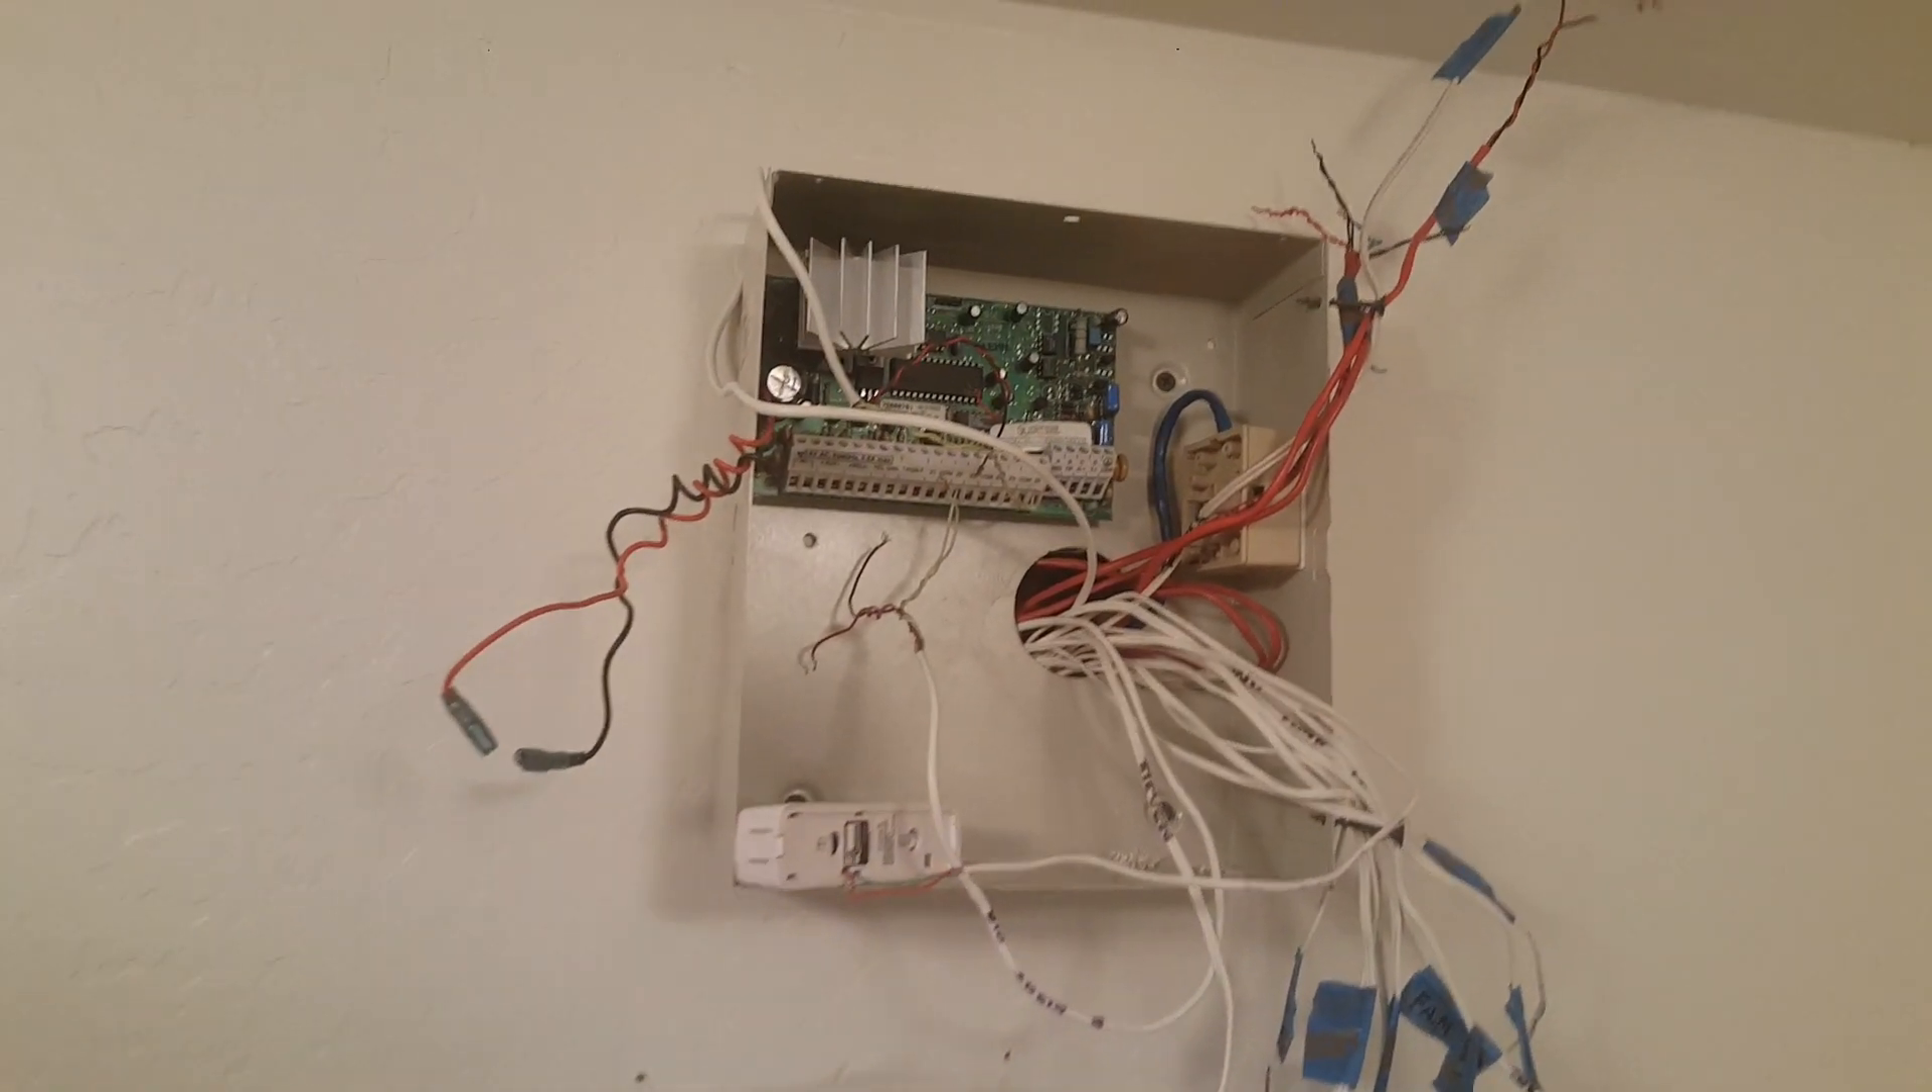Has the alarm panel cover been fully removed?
Yes.